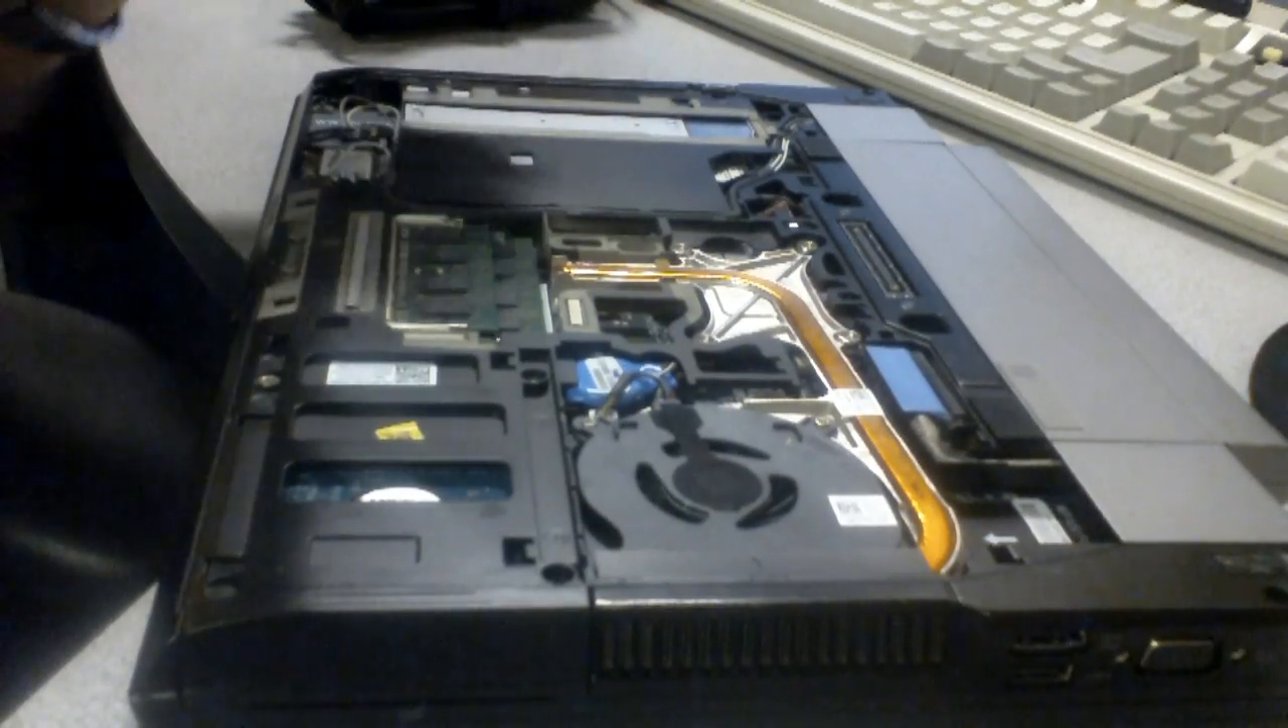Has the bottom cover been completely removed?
Yes.